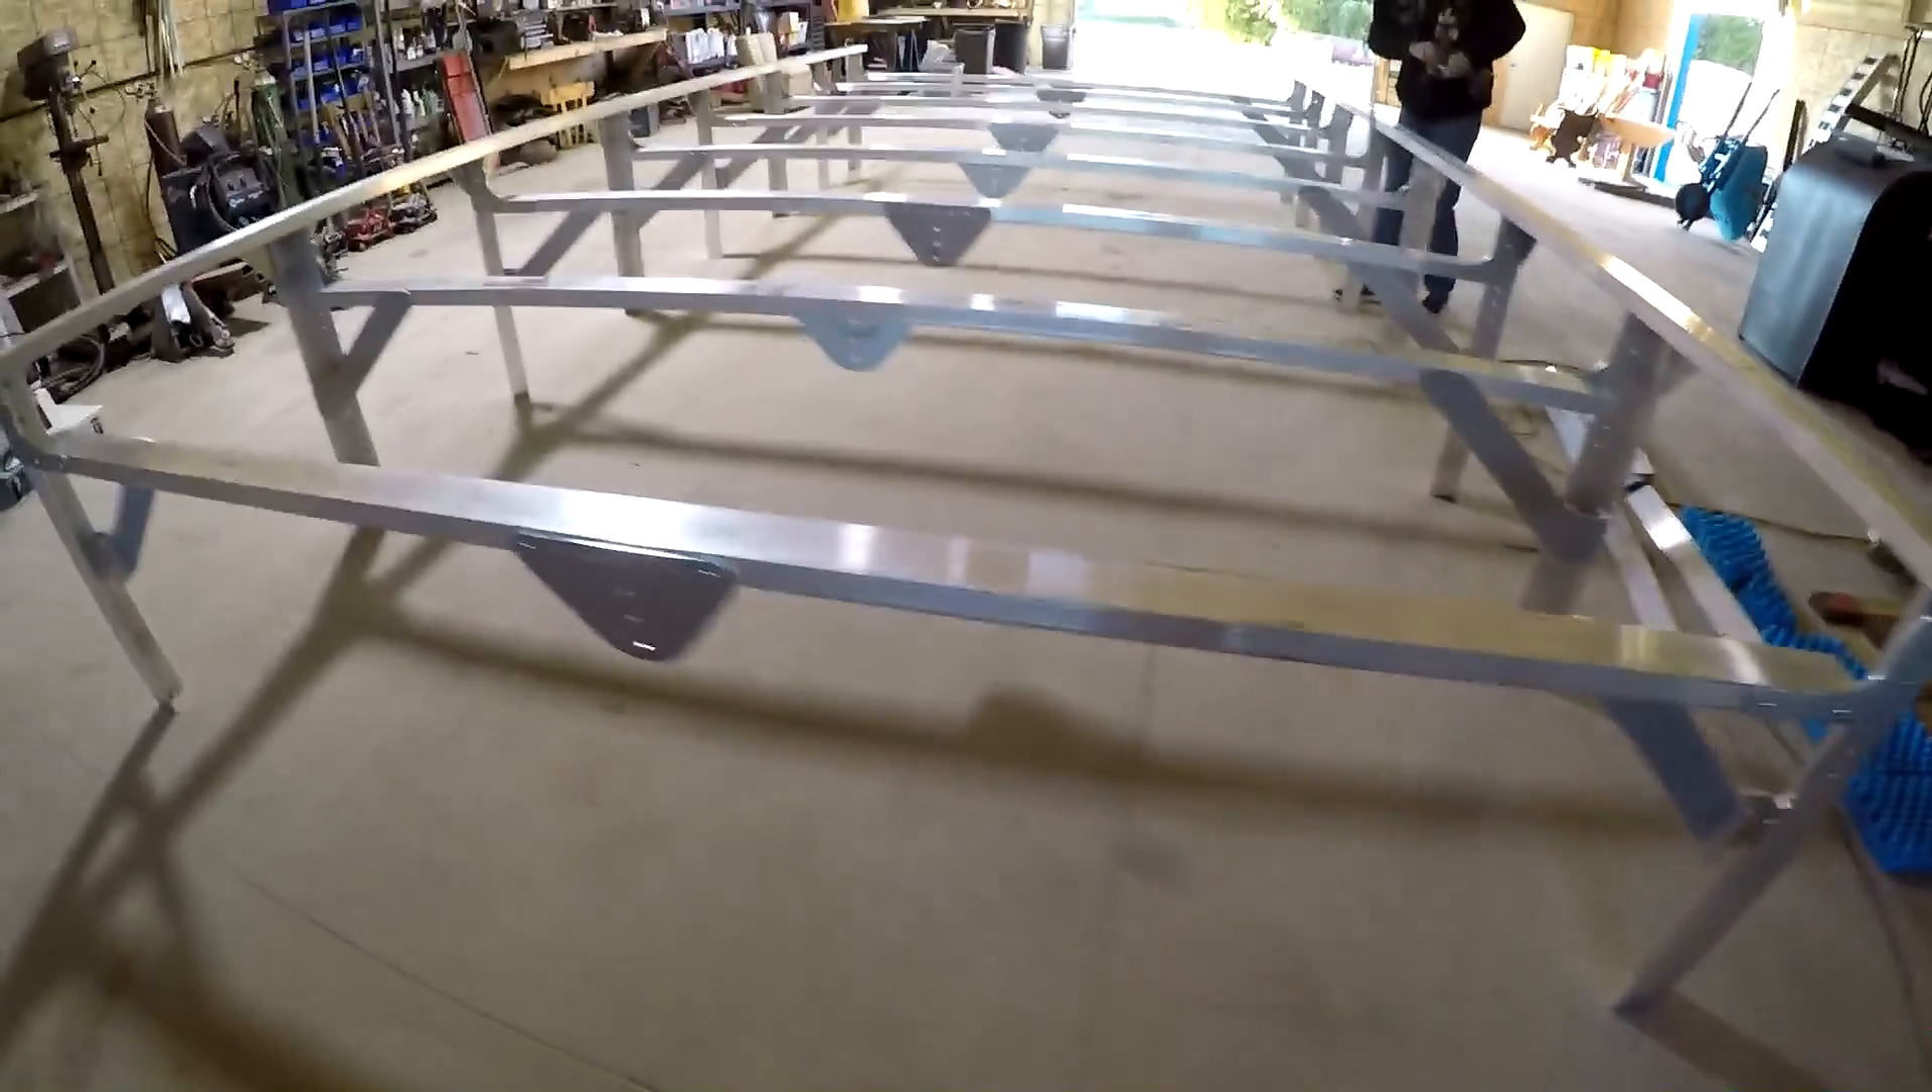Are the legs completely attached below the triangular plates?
No.